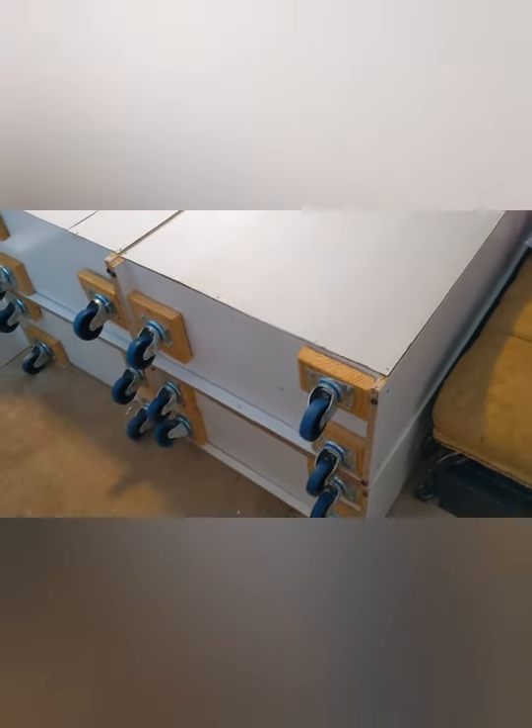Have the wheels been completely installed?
Yes.